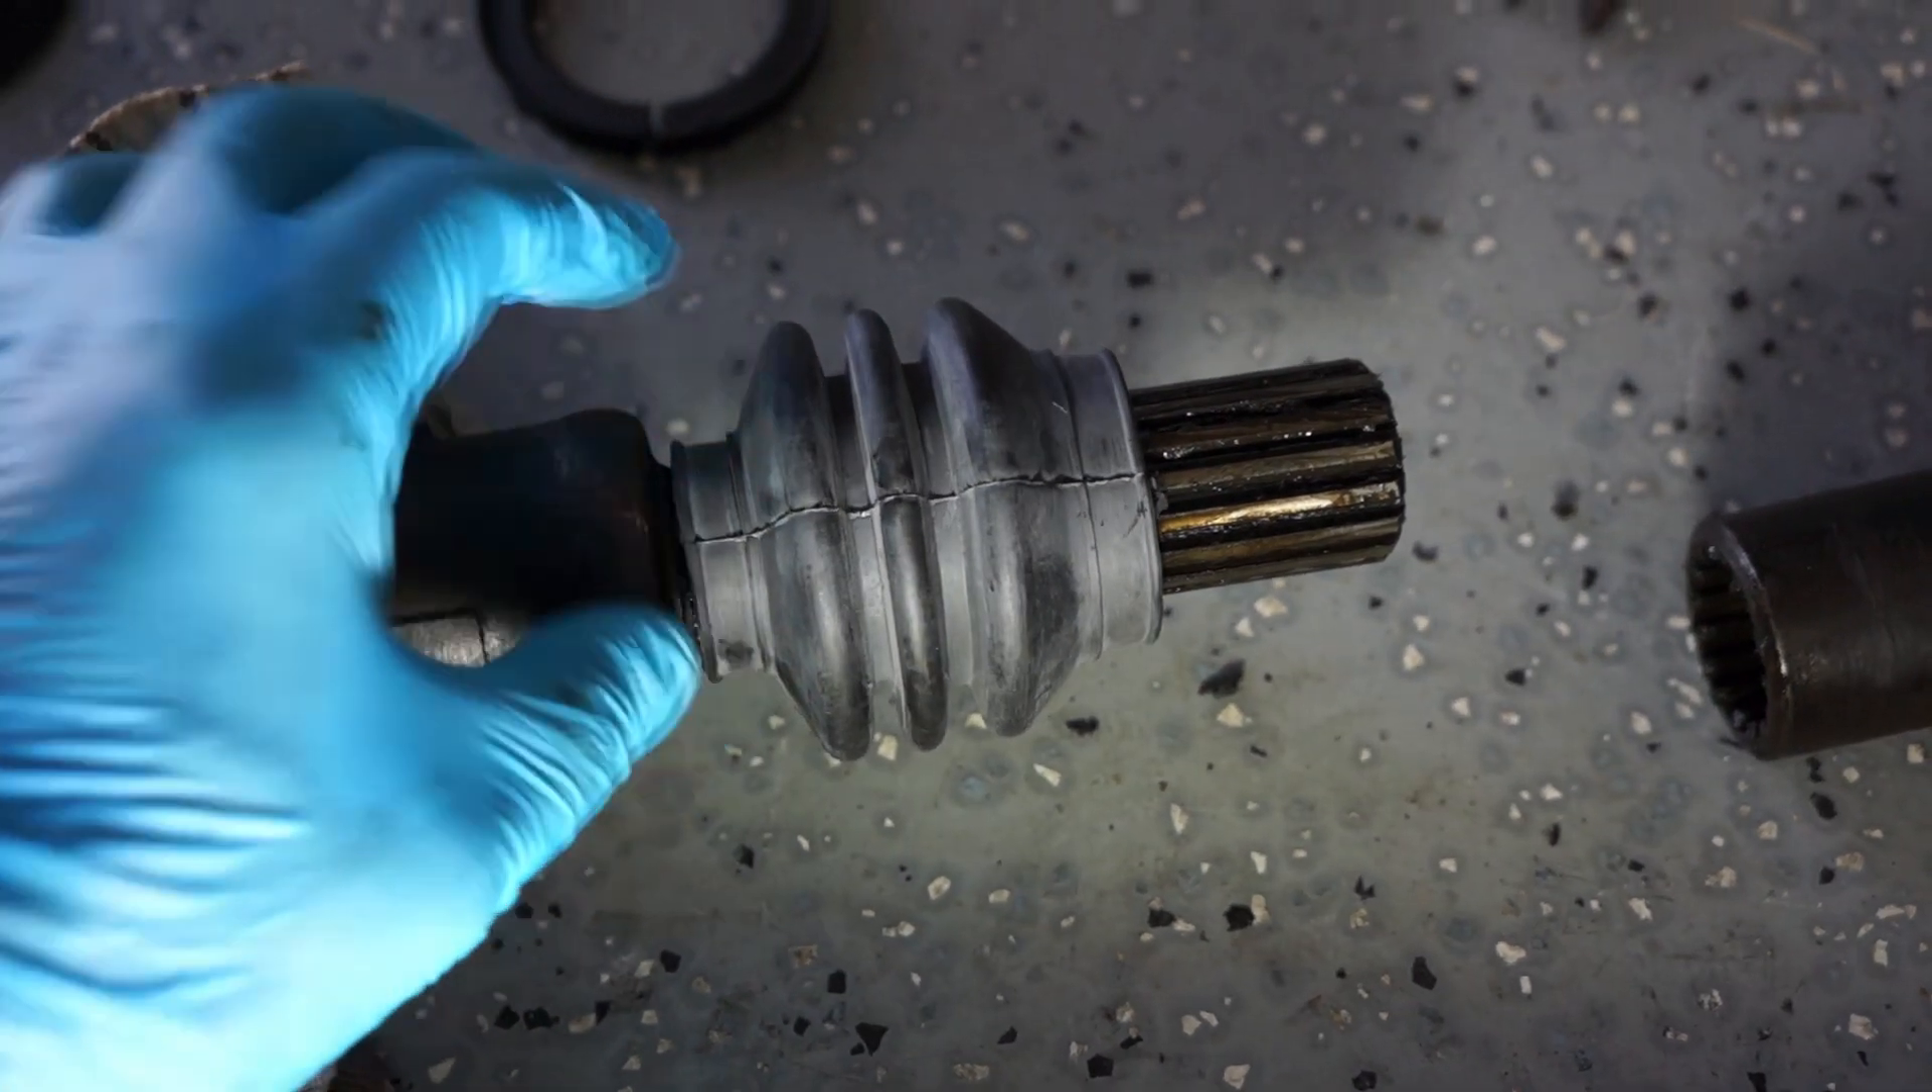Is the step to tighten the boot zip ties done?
No.